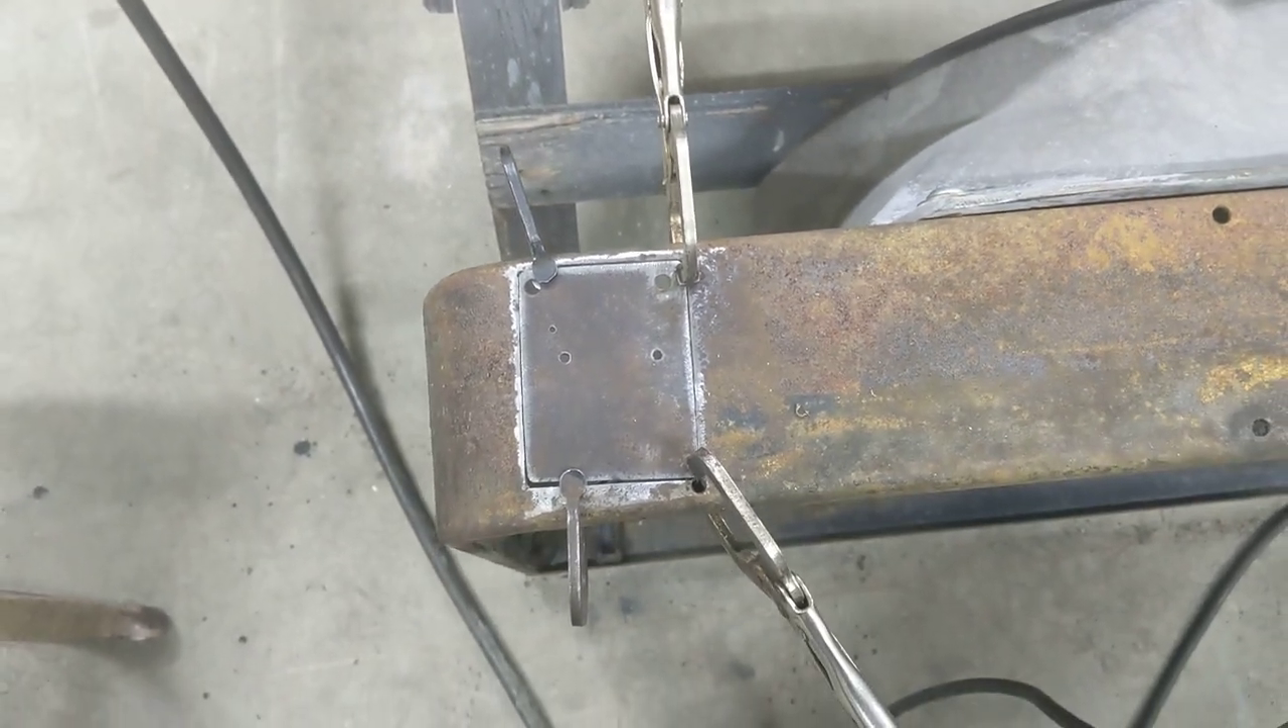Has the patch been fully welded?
No.